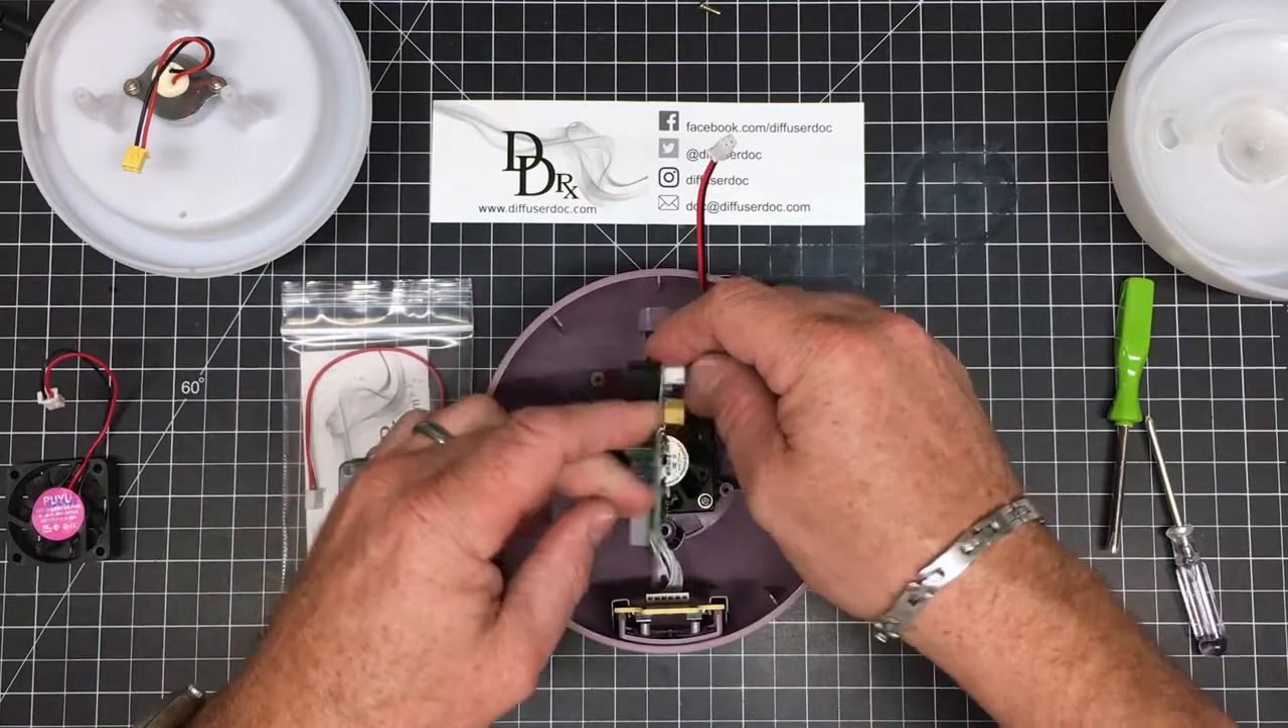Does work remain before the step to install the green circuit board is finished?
Yes.